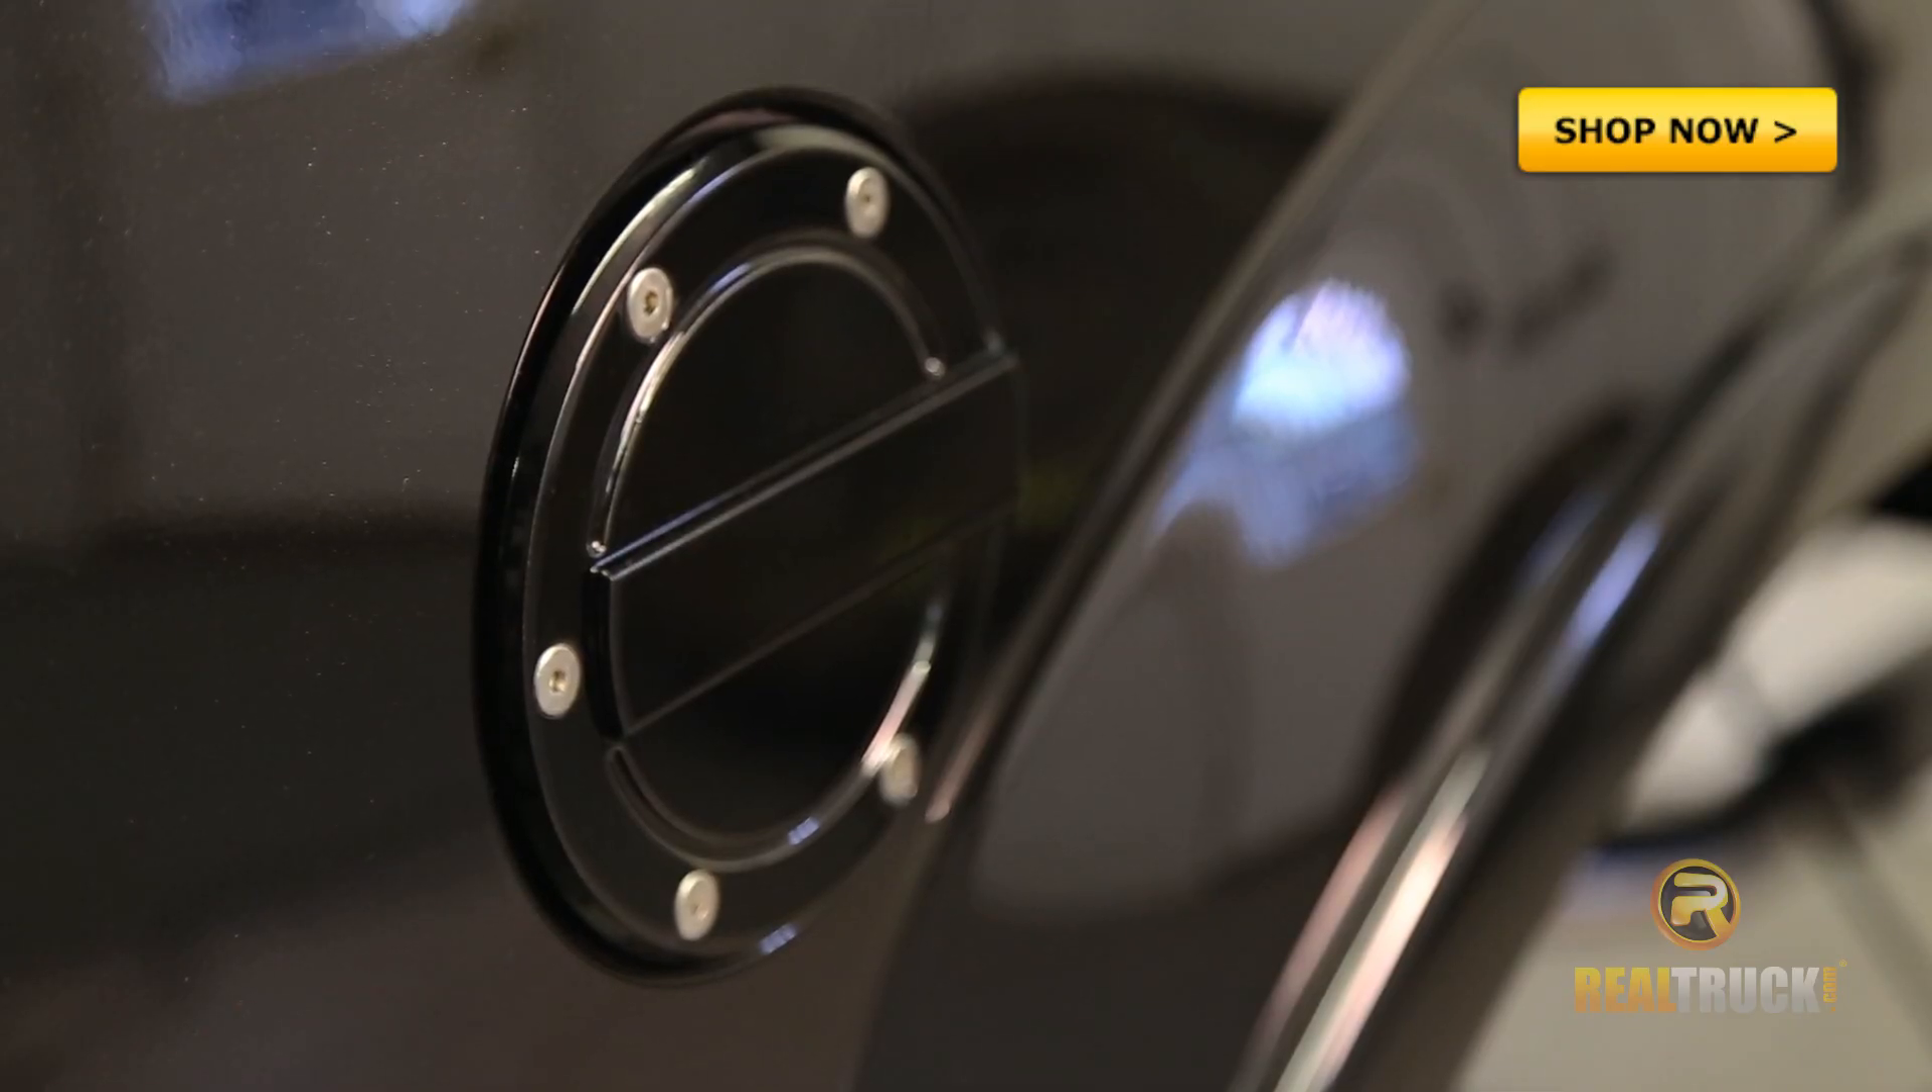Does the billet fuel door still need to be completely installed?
No.